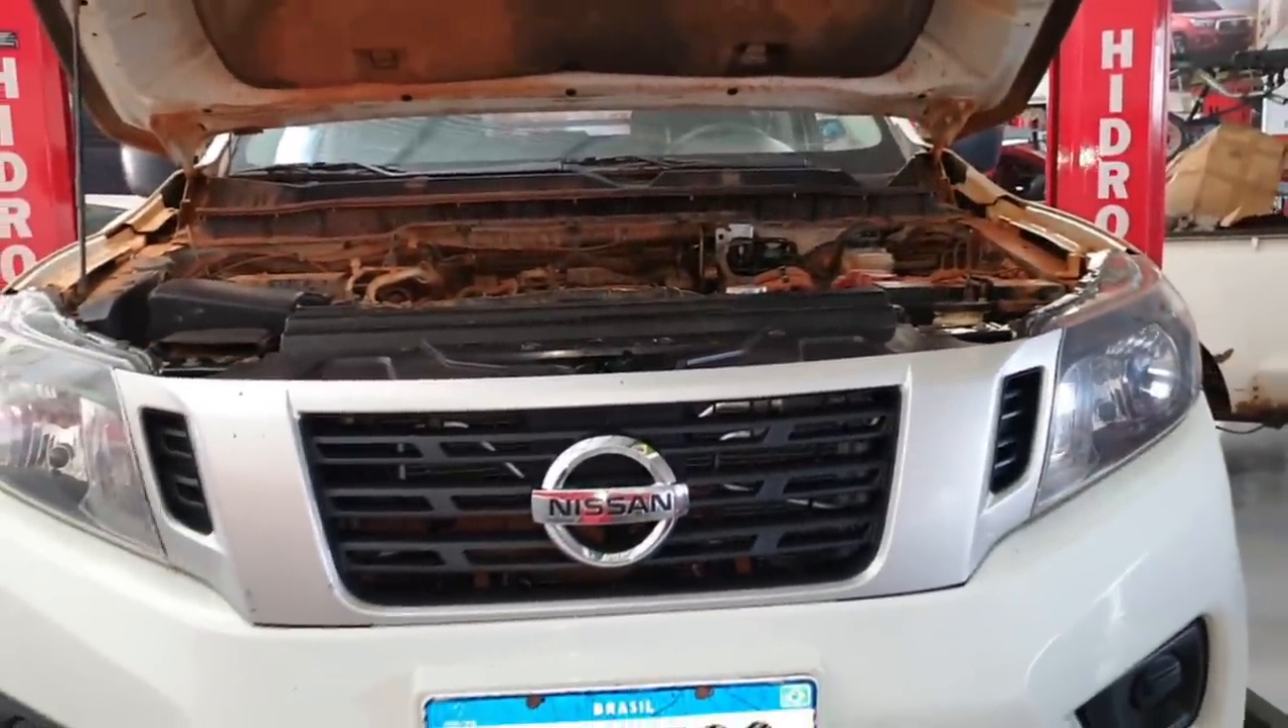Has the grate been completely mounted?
Yes.